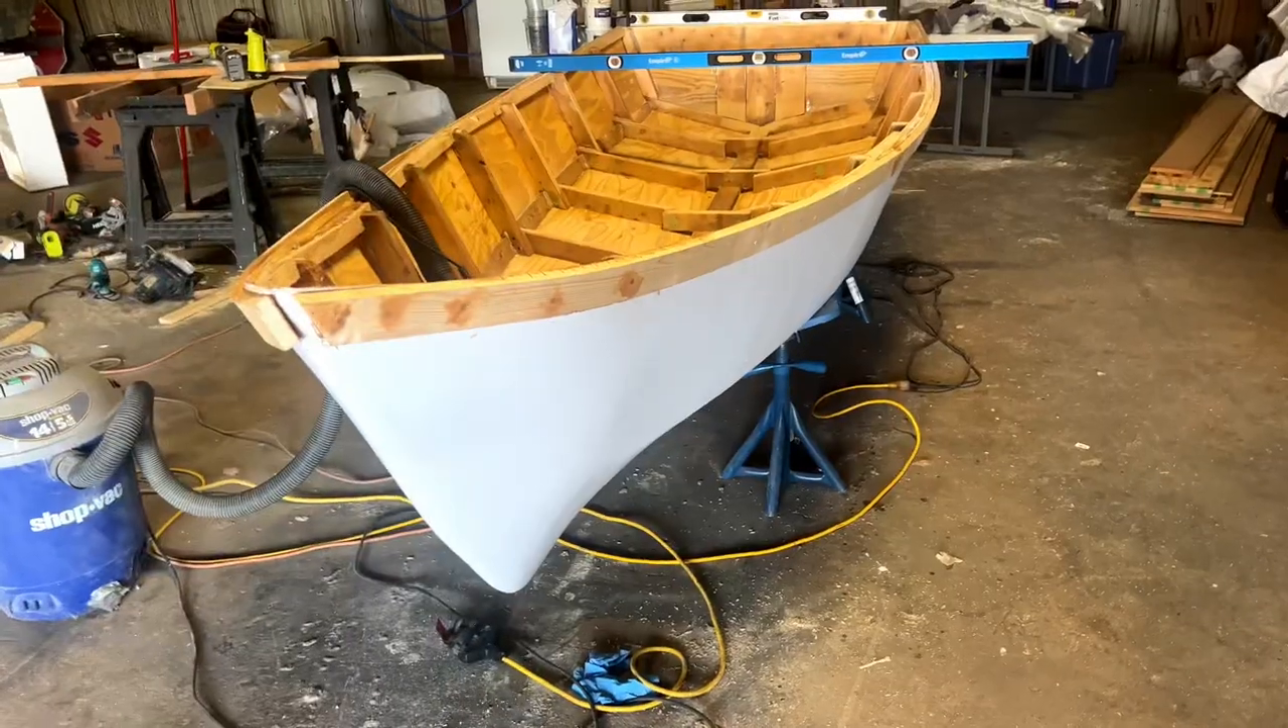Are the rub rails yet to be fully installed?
No.